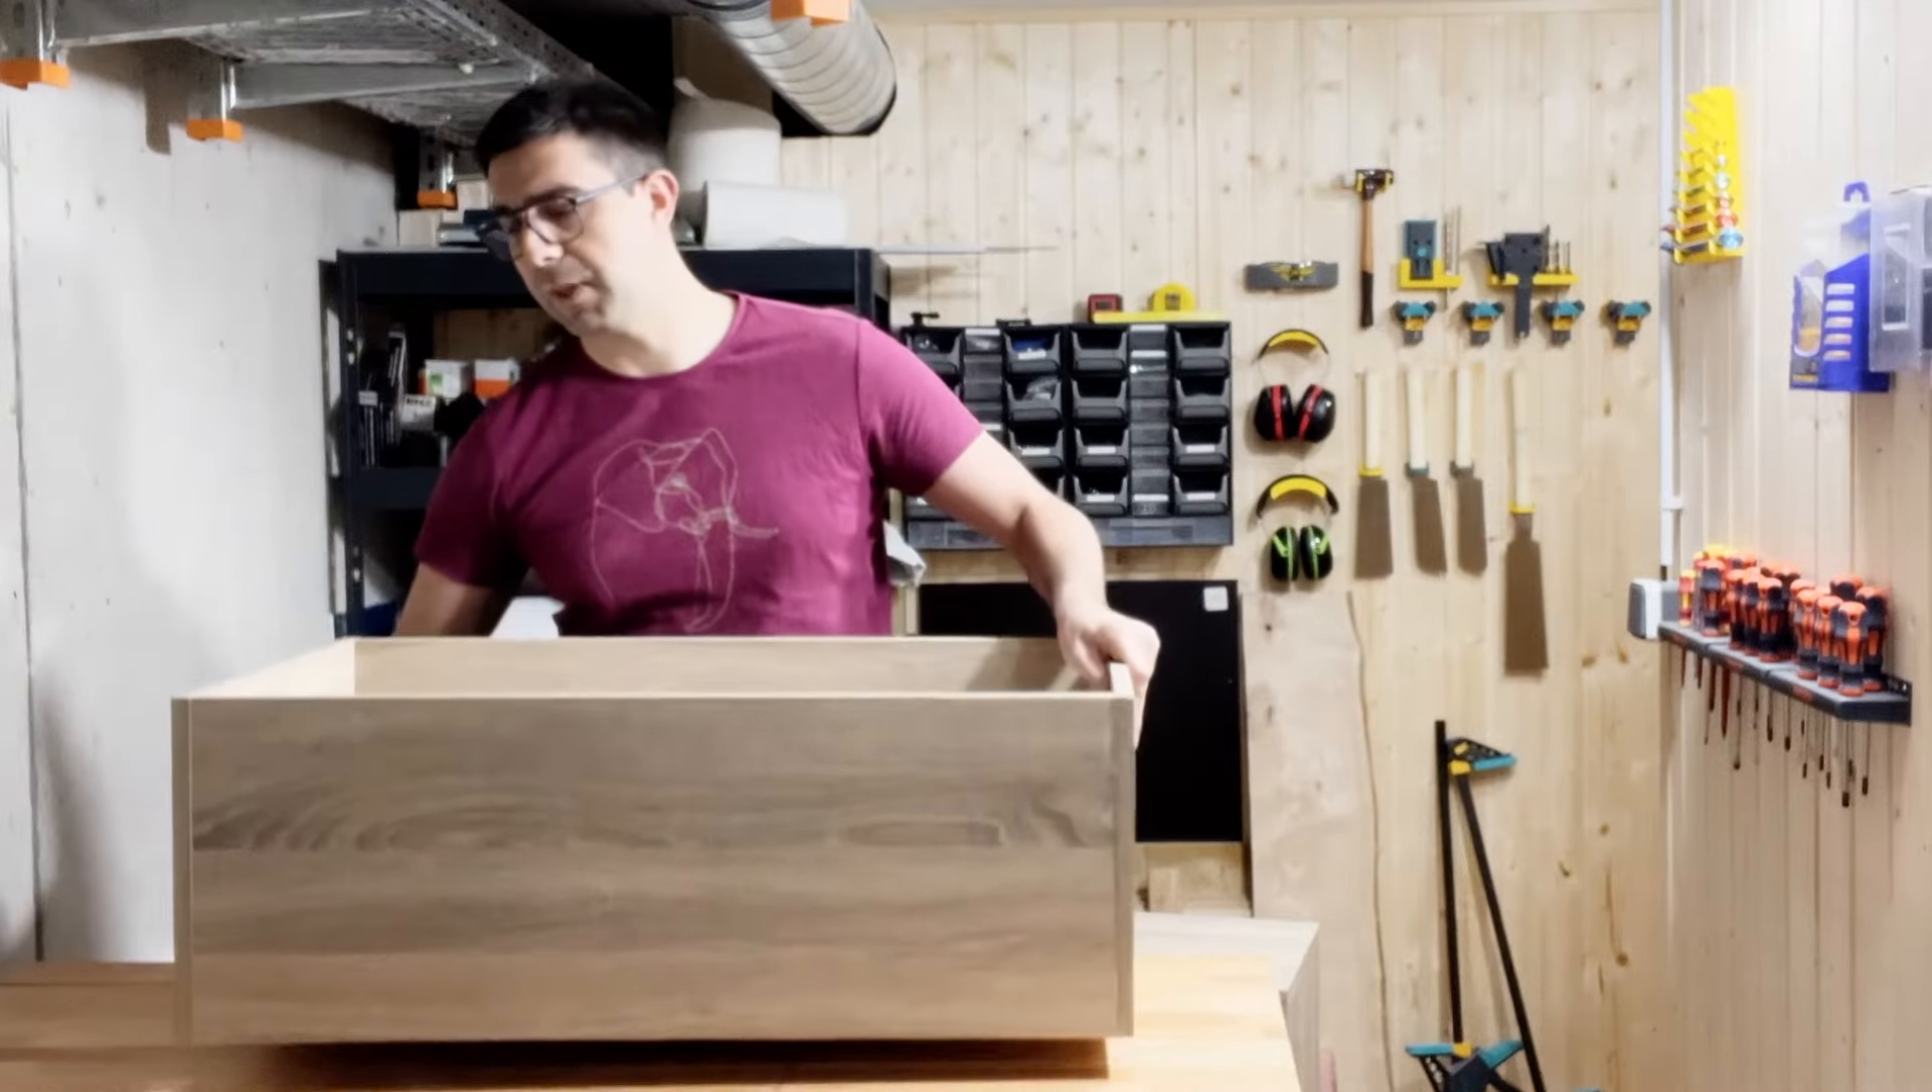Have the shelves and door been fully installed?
No.